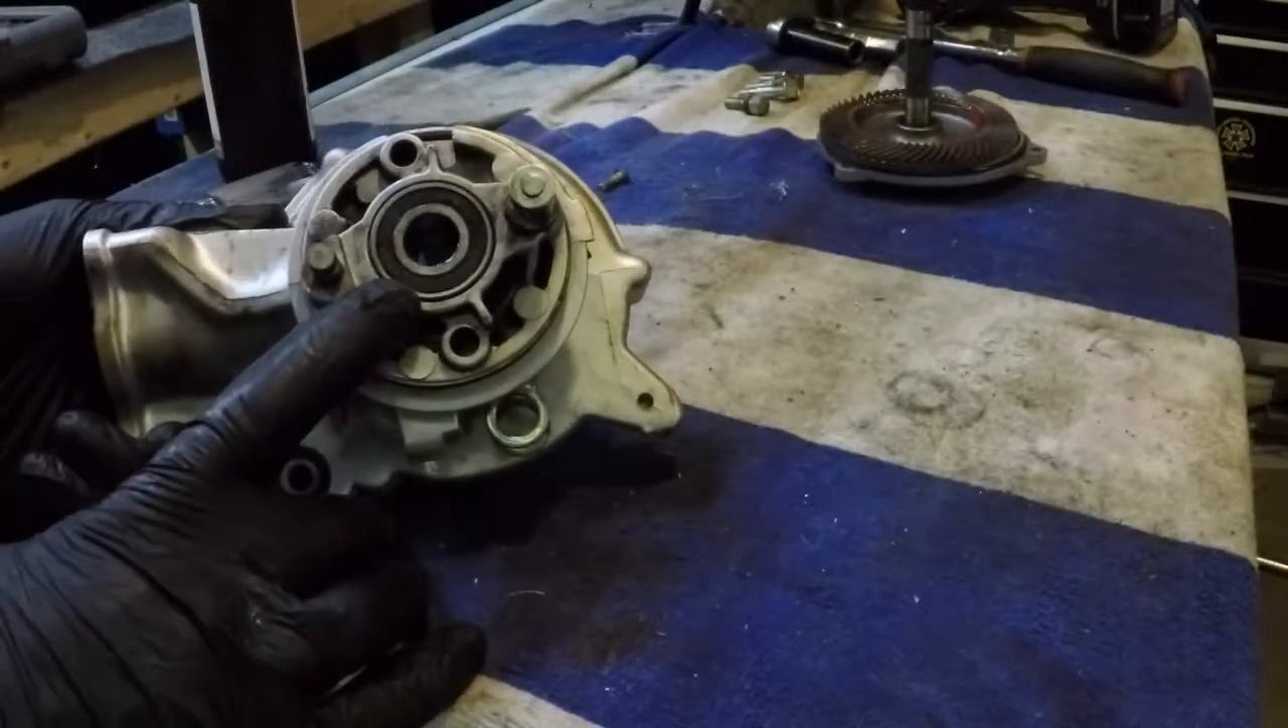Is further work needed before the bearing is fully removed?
Yes.